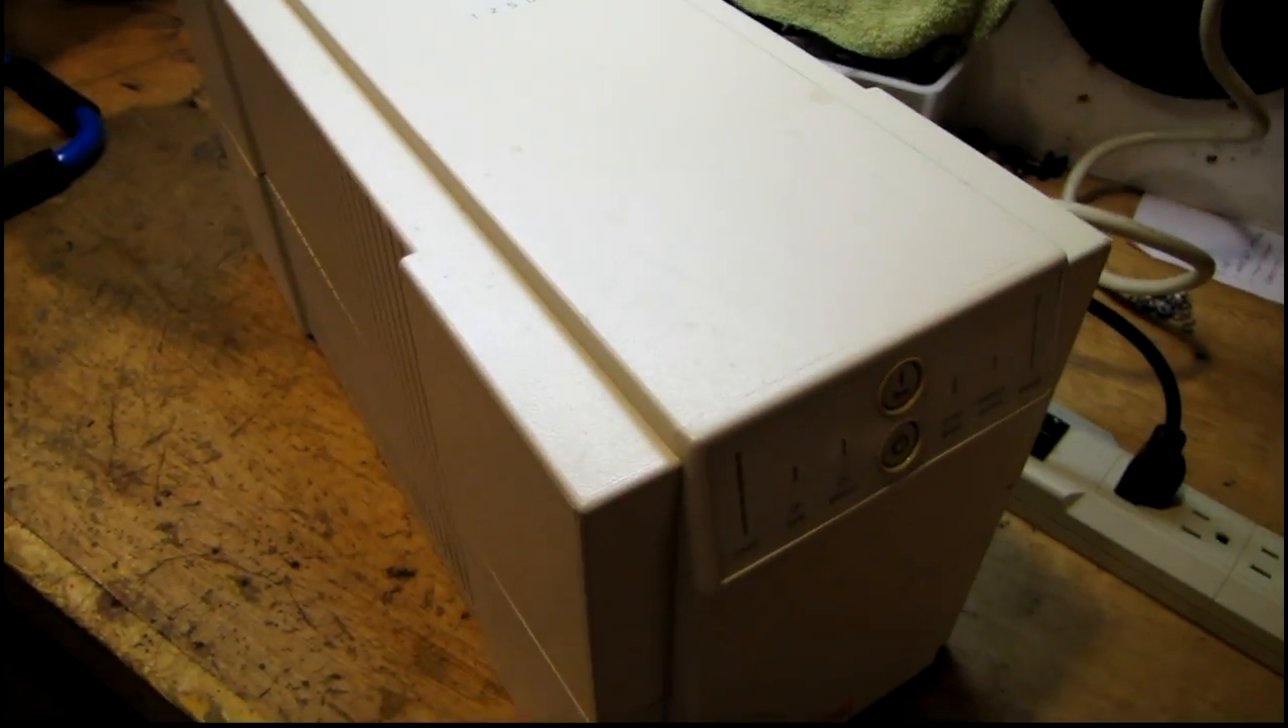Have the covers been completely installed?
Yes.